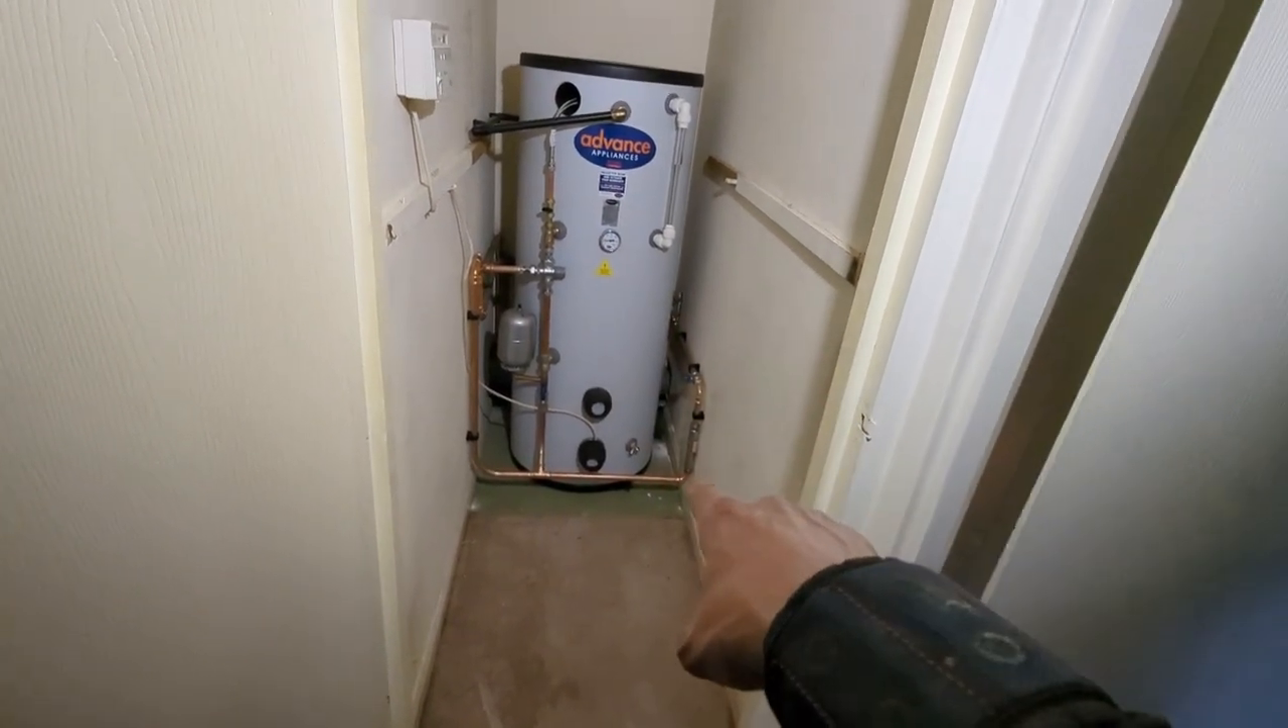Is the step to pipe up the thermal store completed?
Yes.